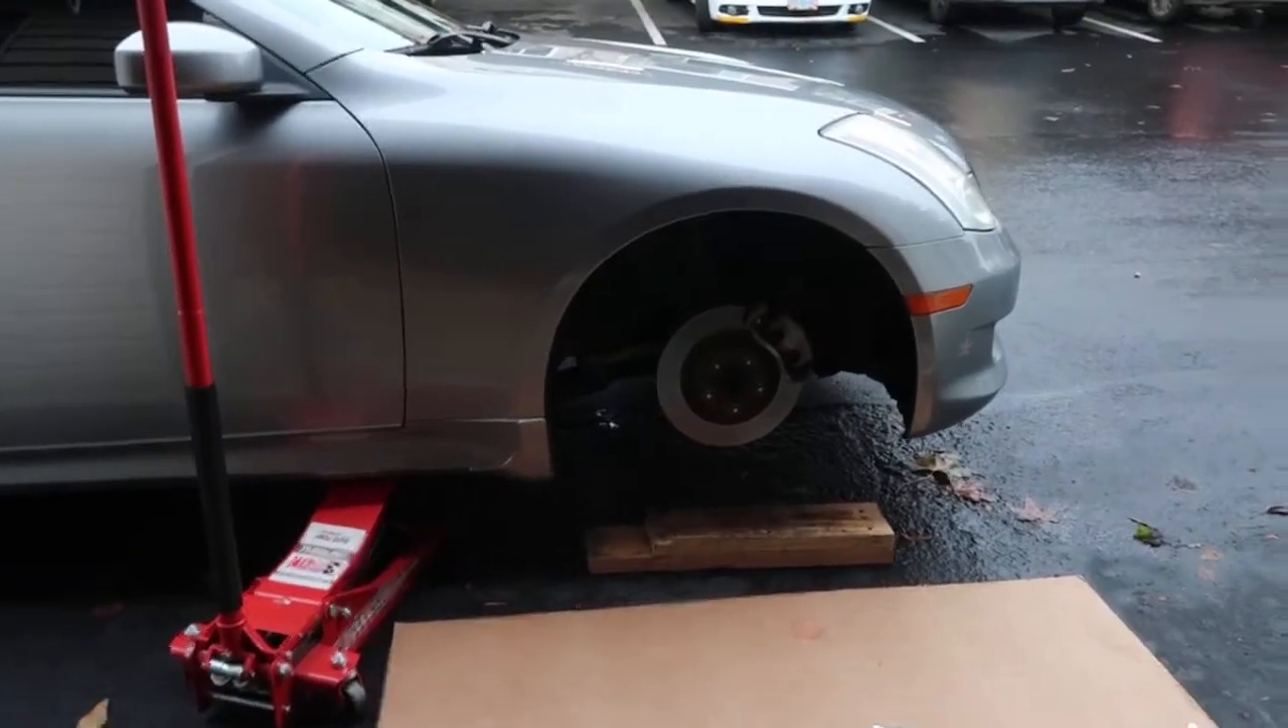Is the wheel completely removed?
Yes.